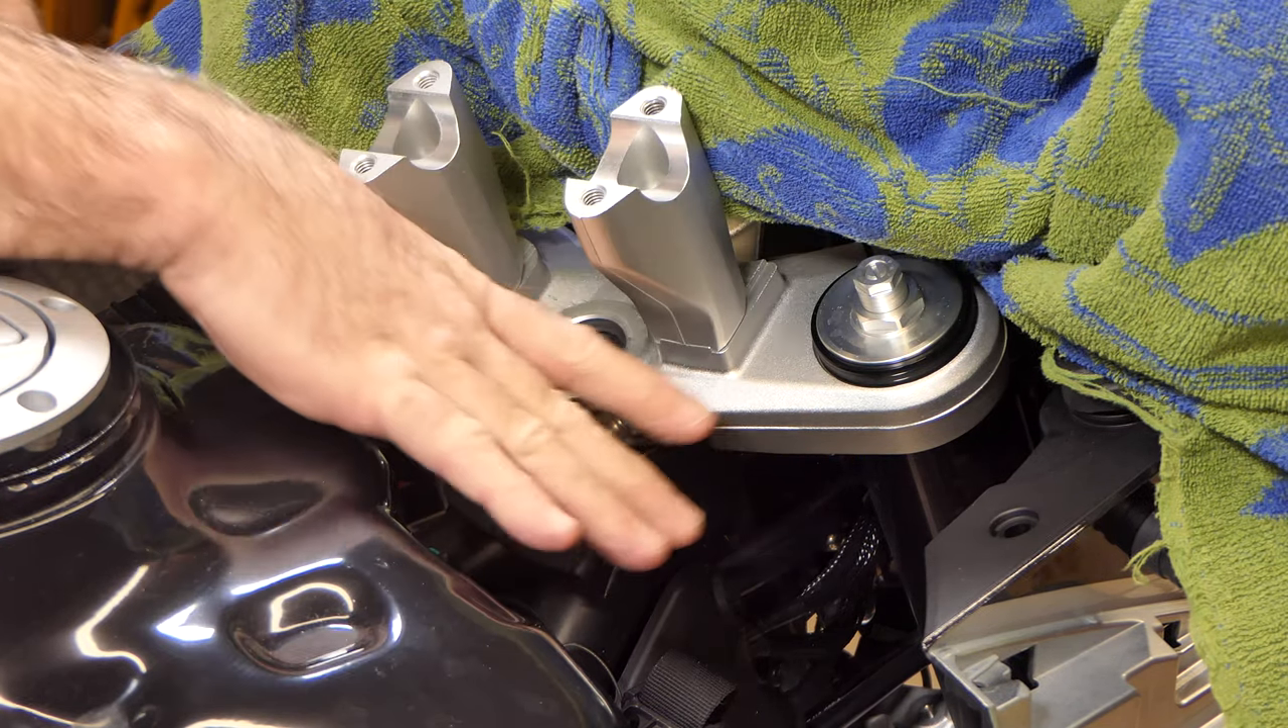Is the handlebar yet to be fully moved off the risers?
No.